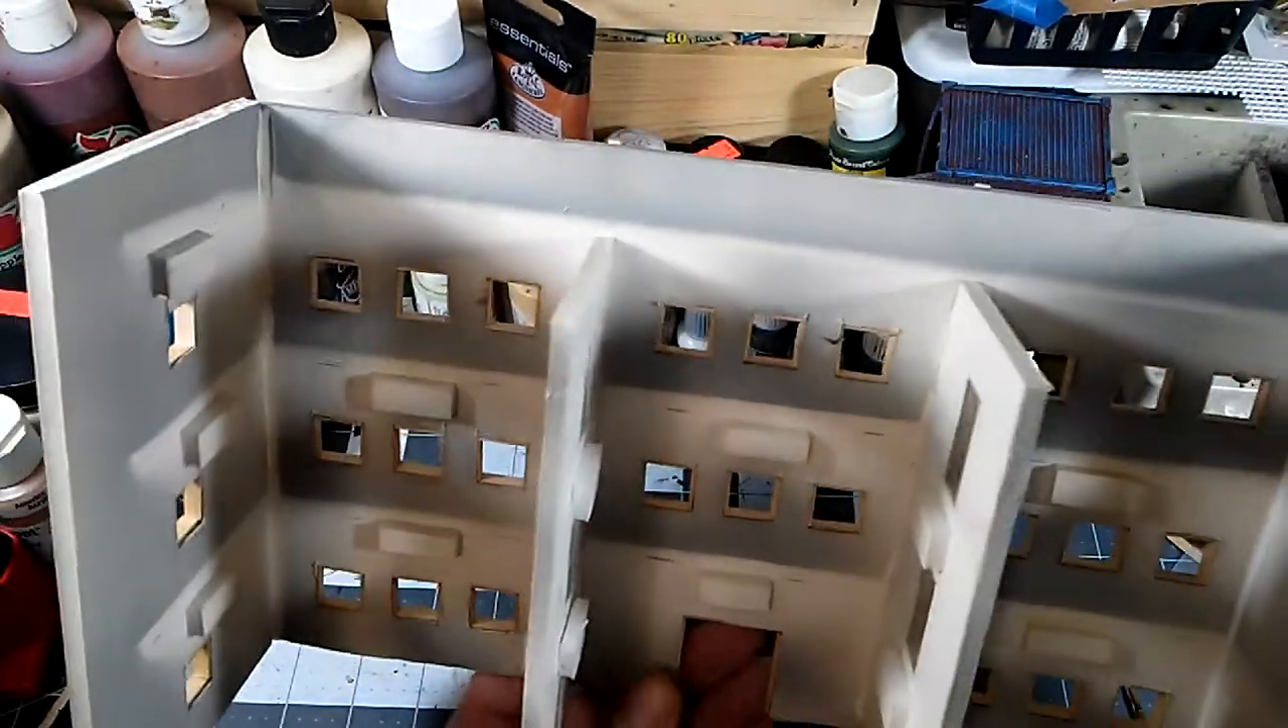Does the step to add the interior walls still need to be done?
No.